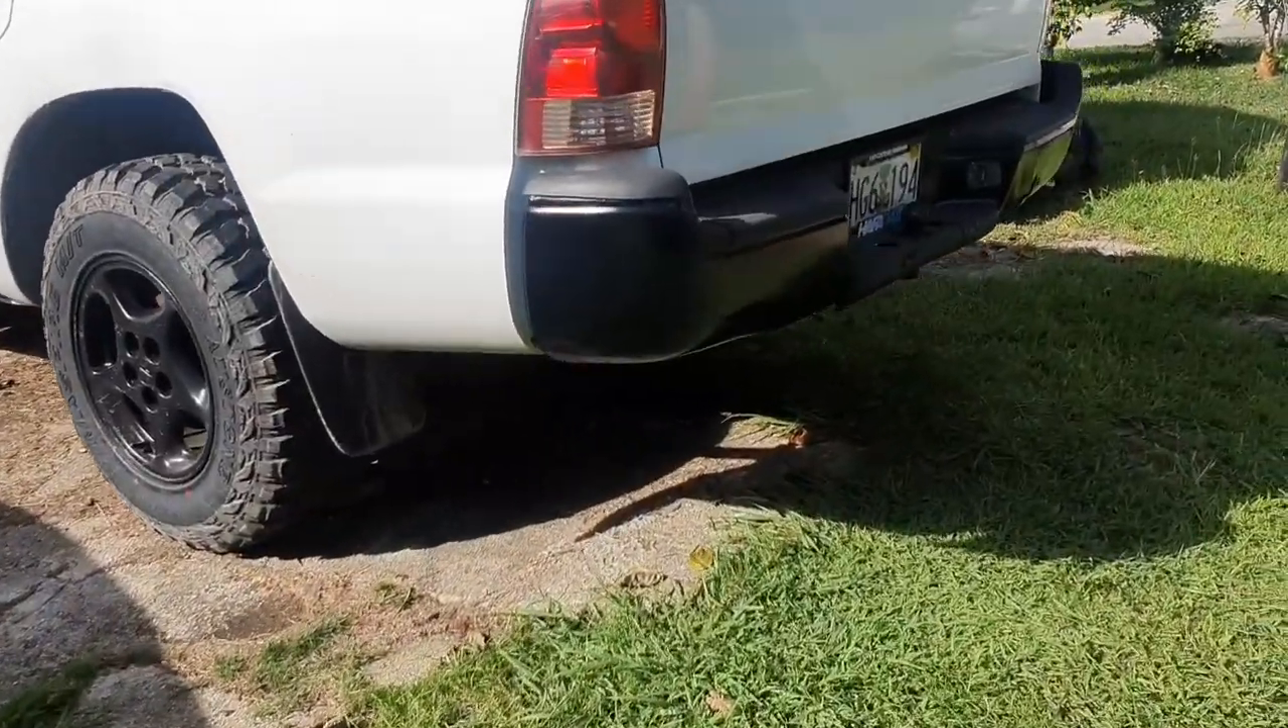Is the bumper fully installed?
Yes.